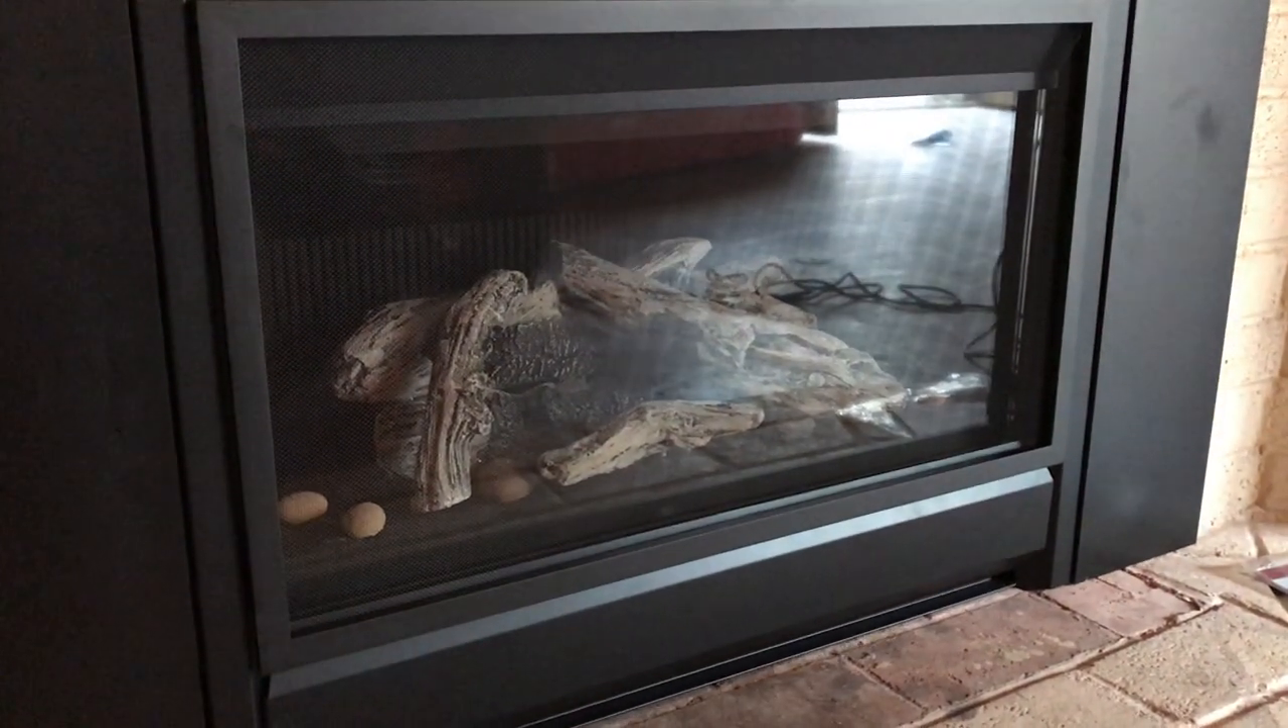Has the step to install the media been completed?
Yes.